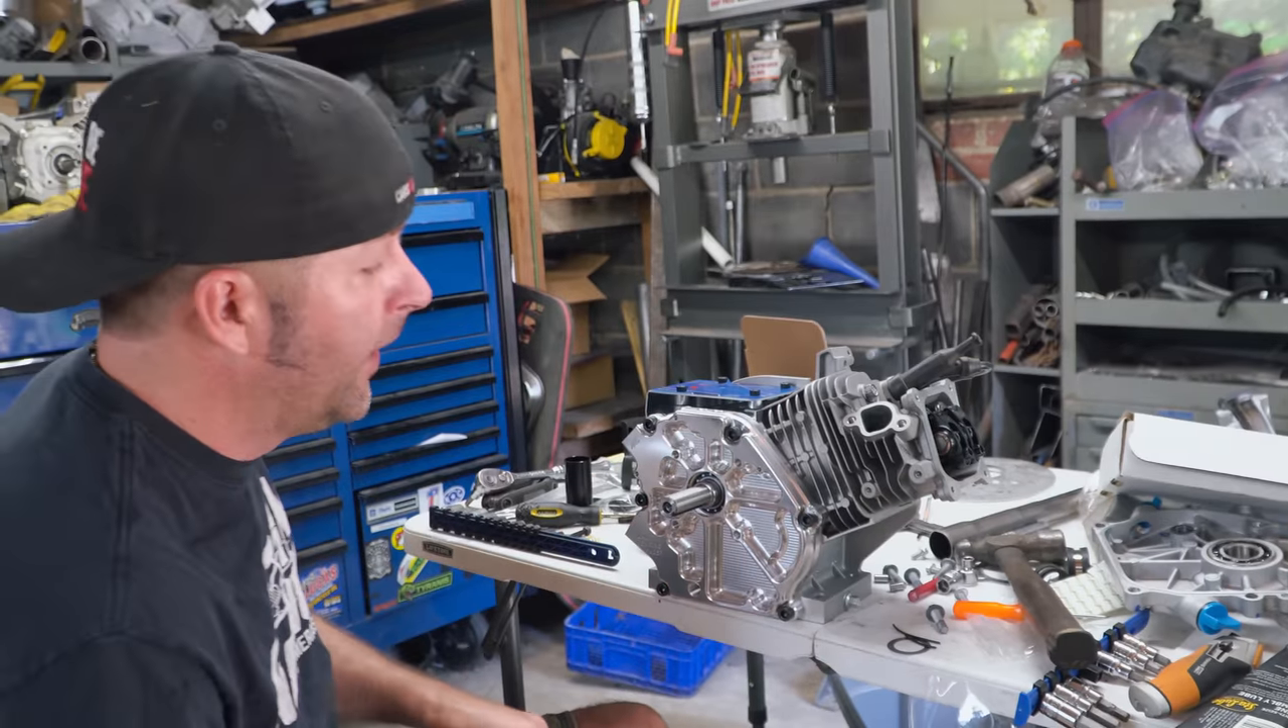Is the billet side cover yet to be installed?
No.